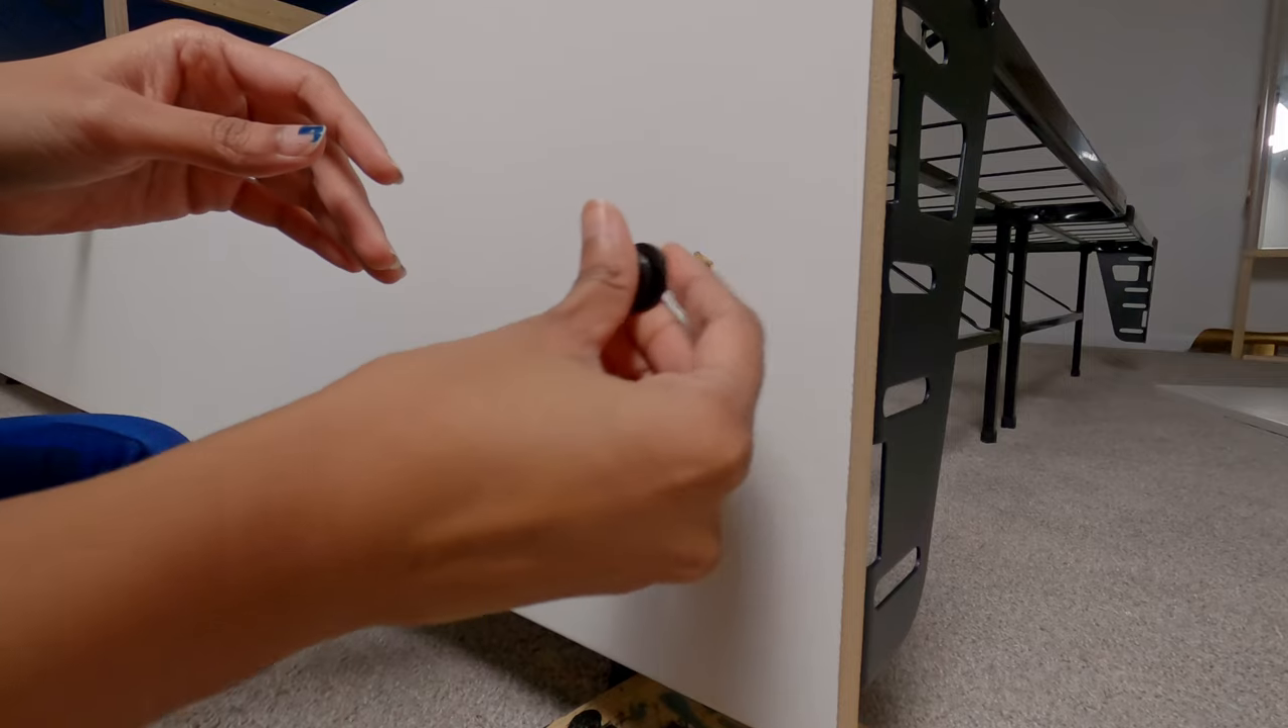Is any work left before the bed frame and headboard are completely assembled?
Yes.